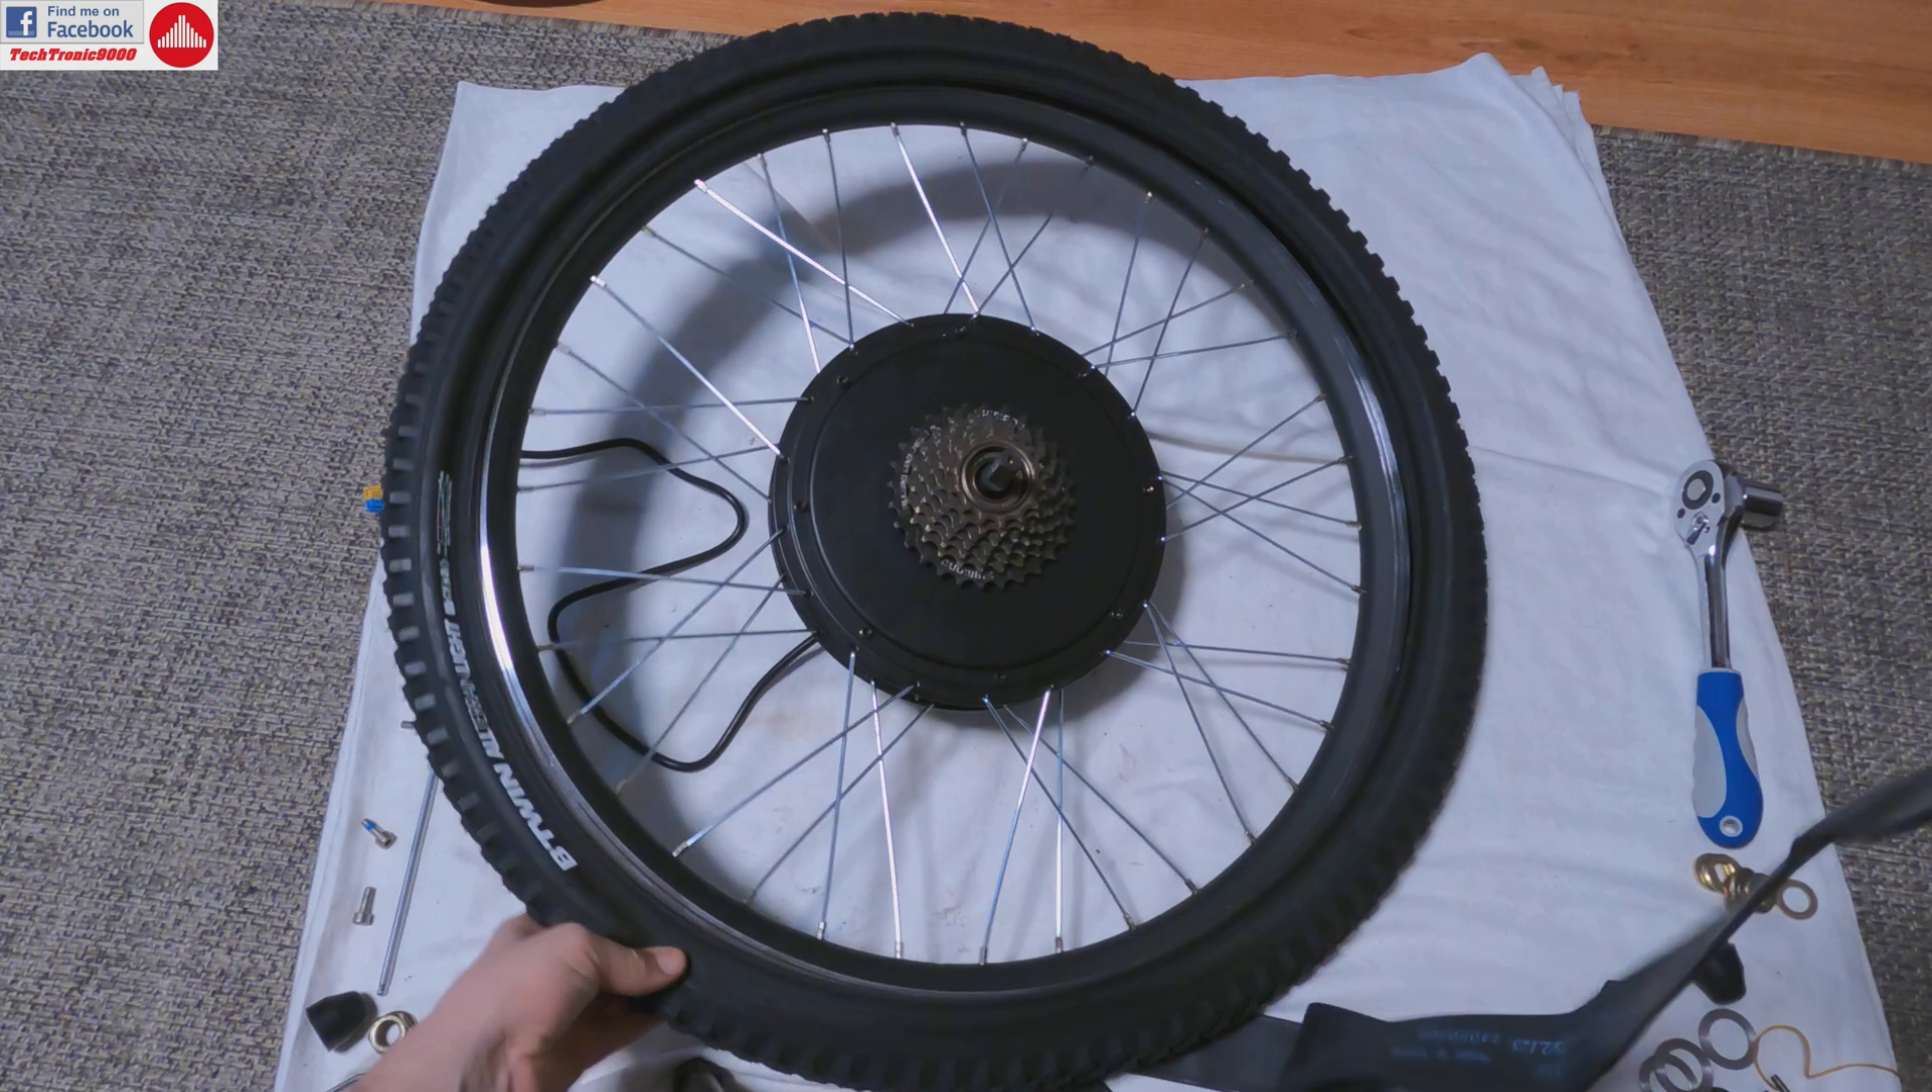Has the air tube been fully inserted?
No.